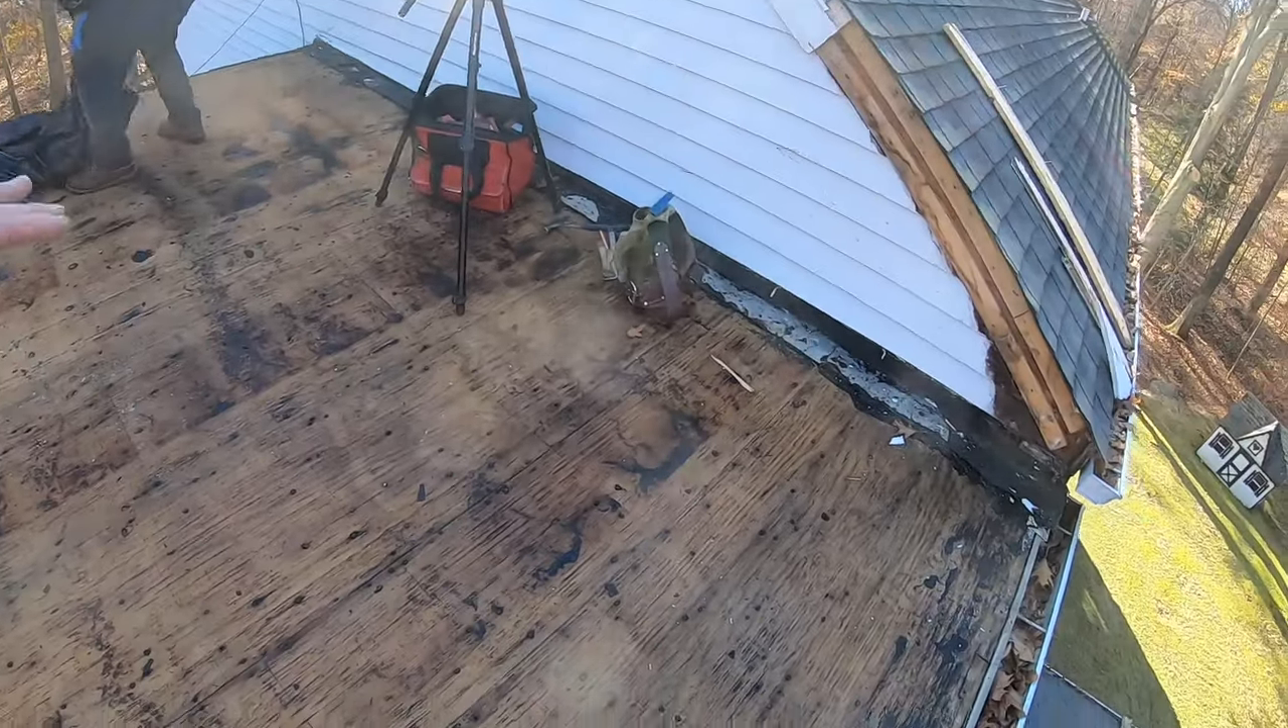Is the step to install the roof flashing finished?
No.